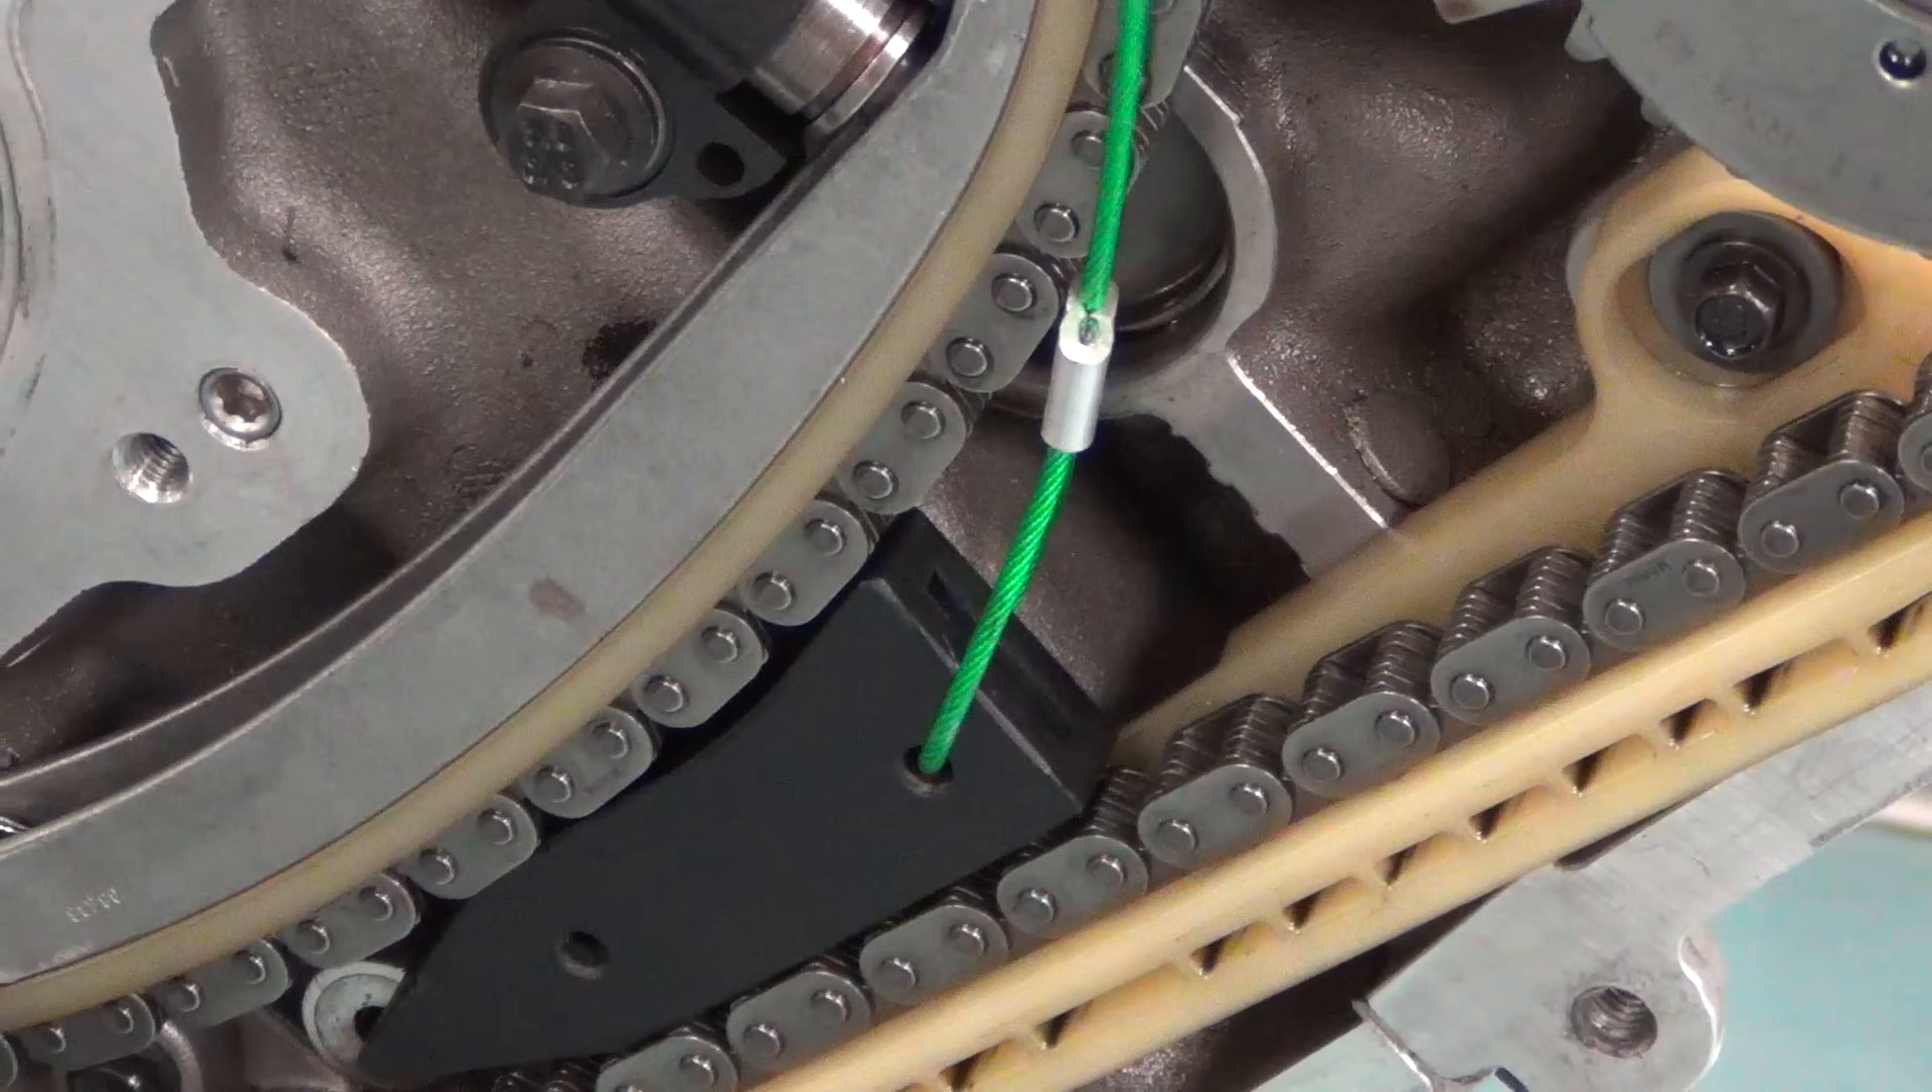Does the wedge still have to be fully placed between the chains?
No.